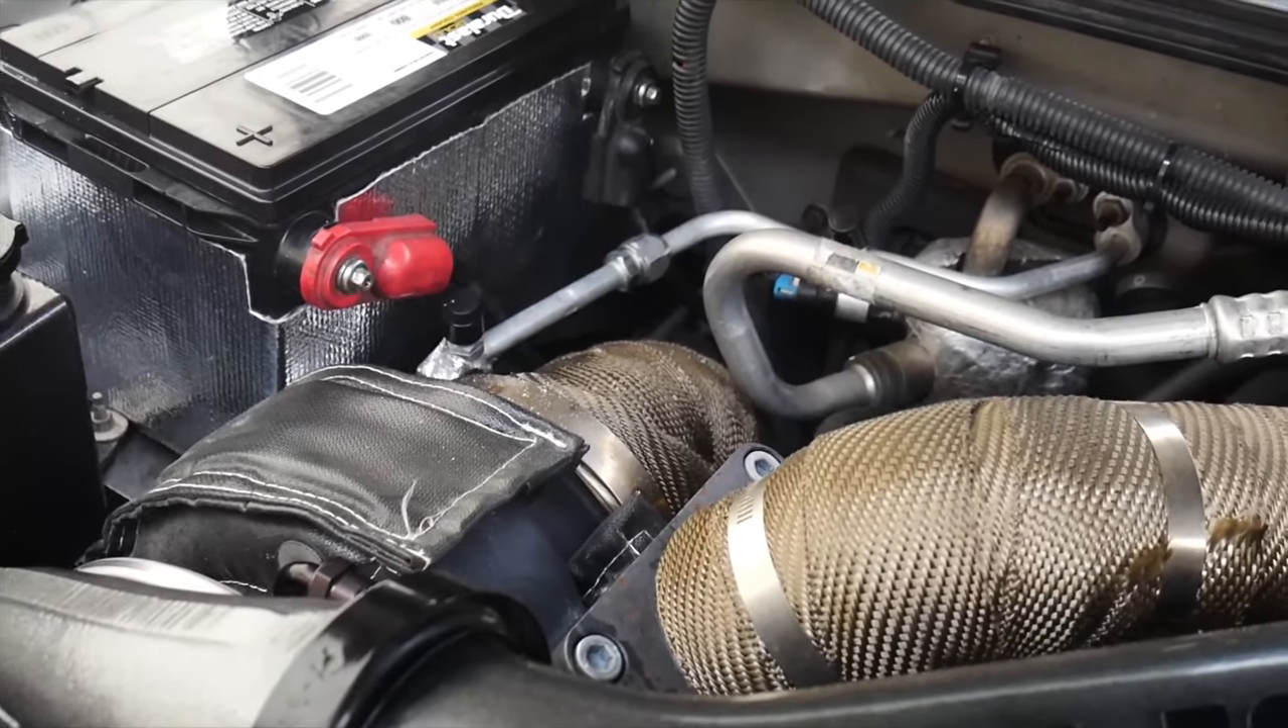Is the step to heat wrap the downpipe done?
Yes.